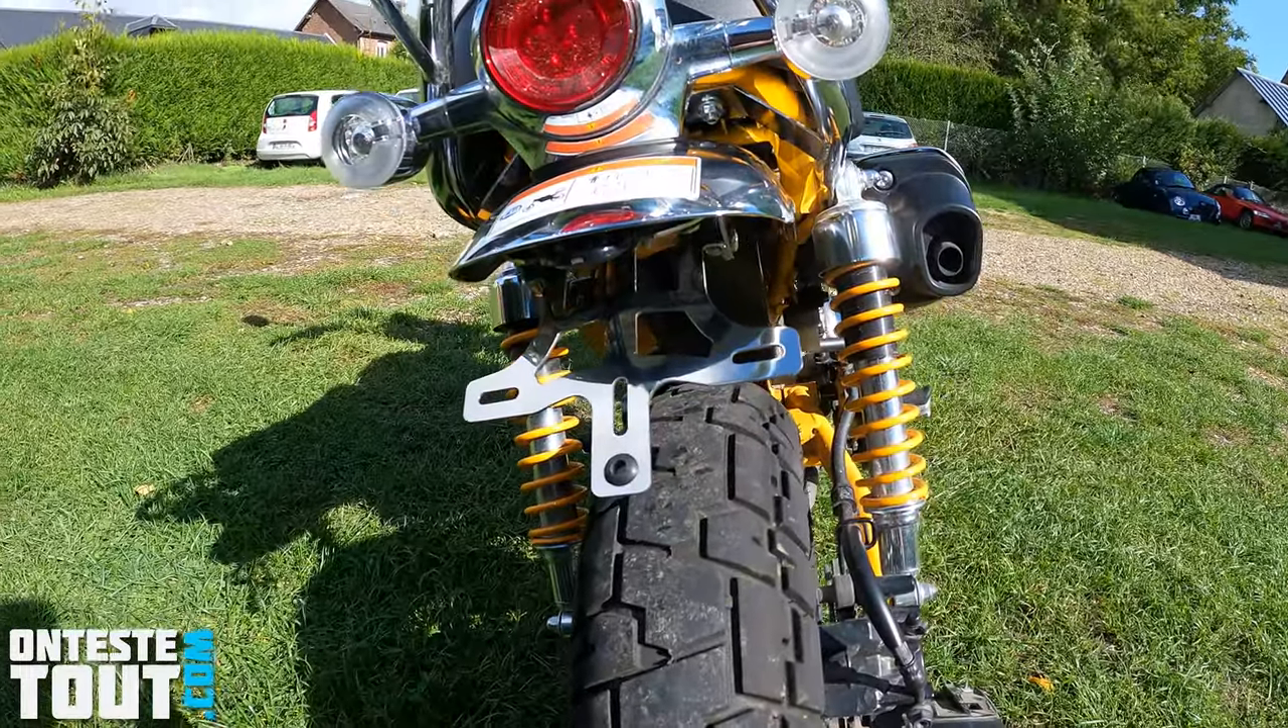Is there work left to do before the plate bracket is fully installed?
No.